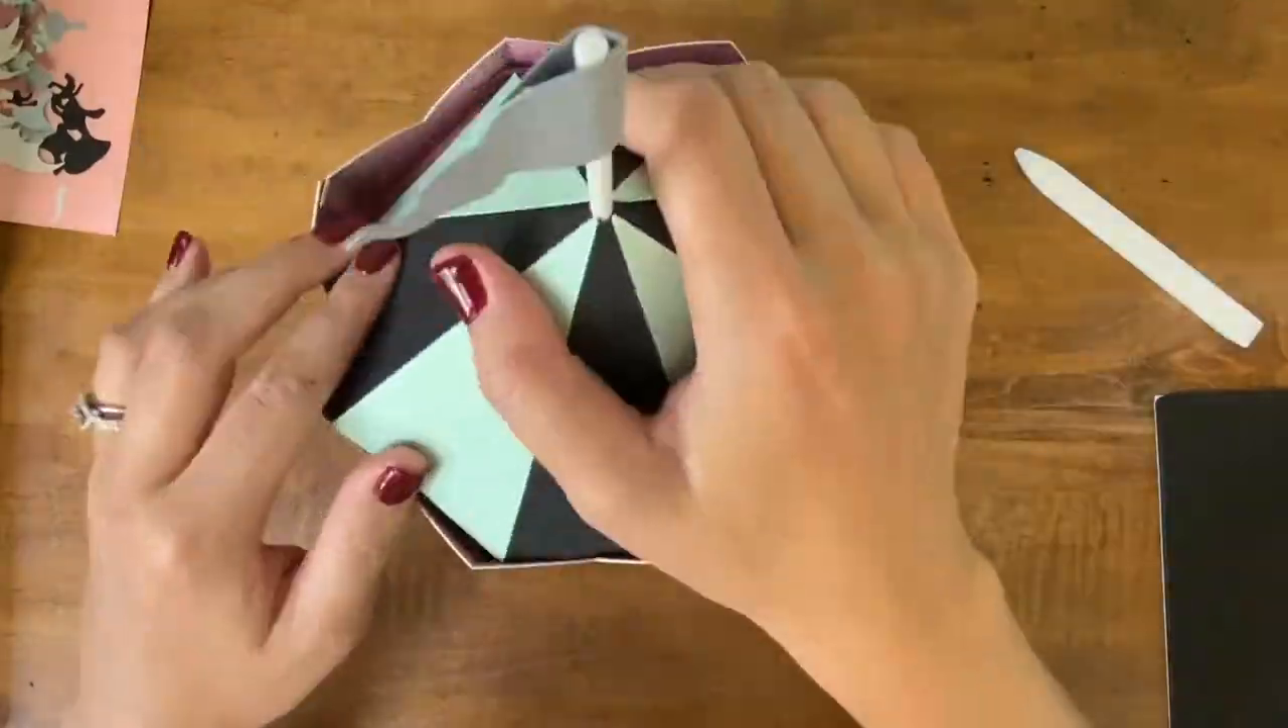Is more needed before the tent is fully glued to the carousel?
Yes.